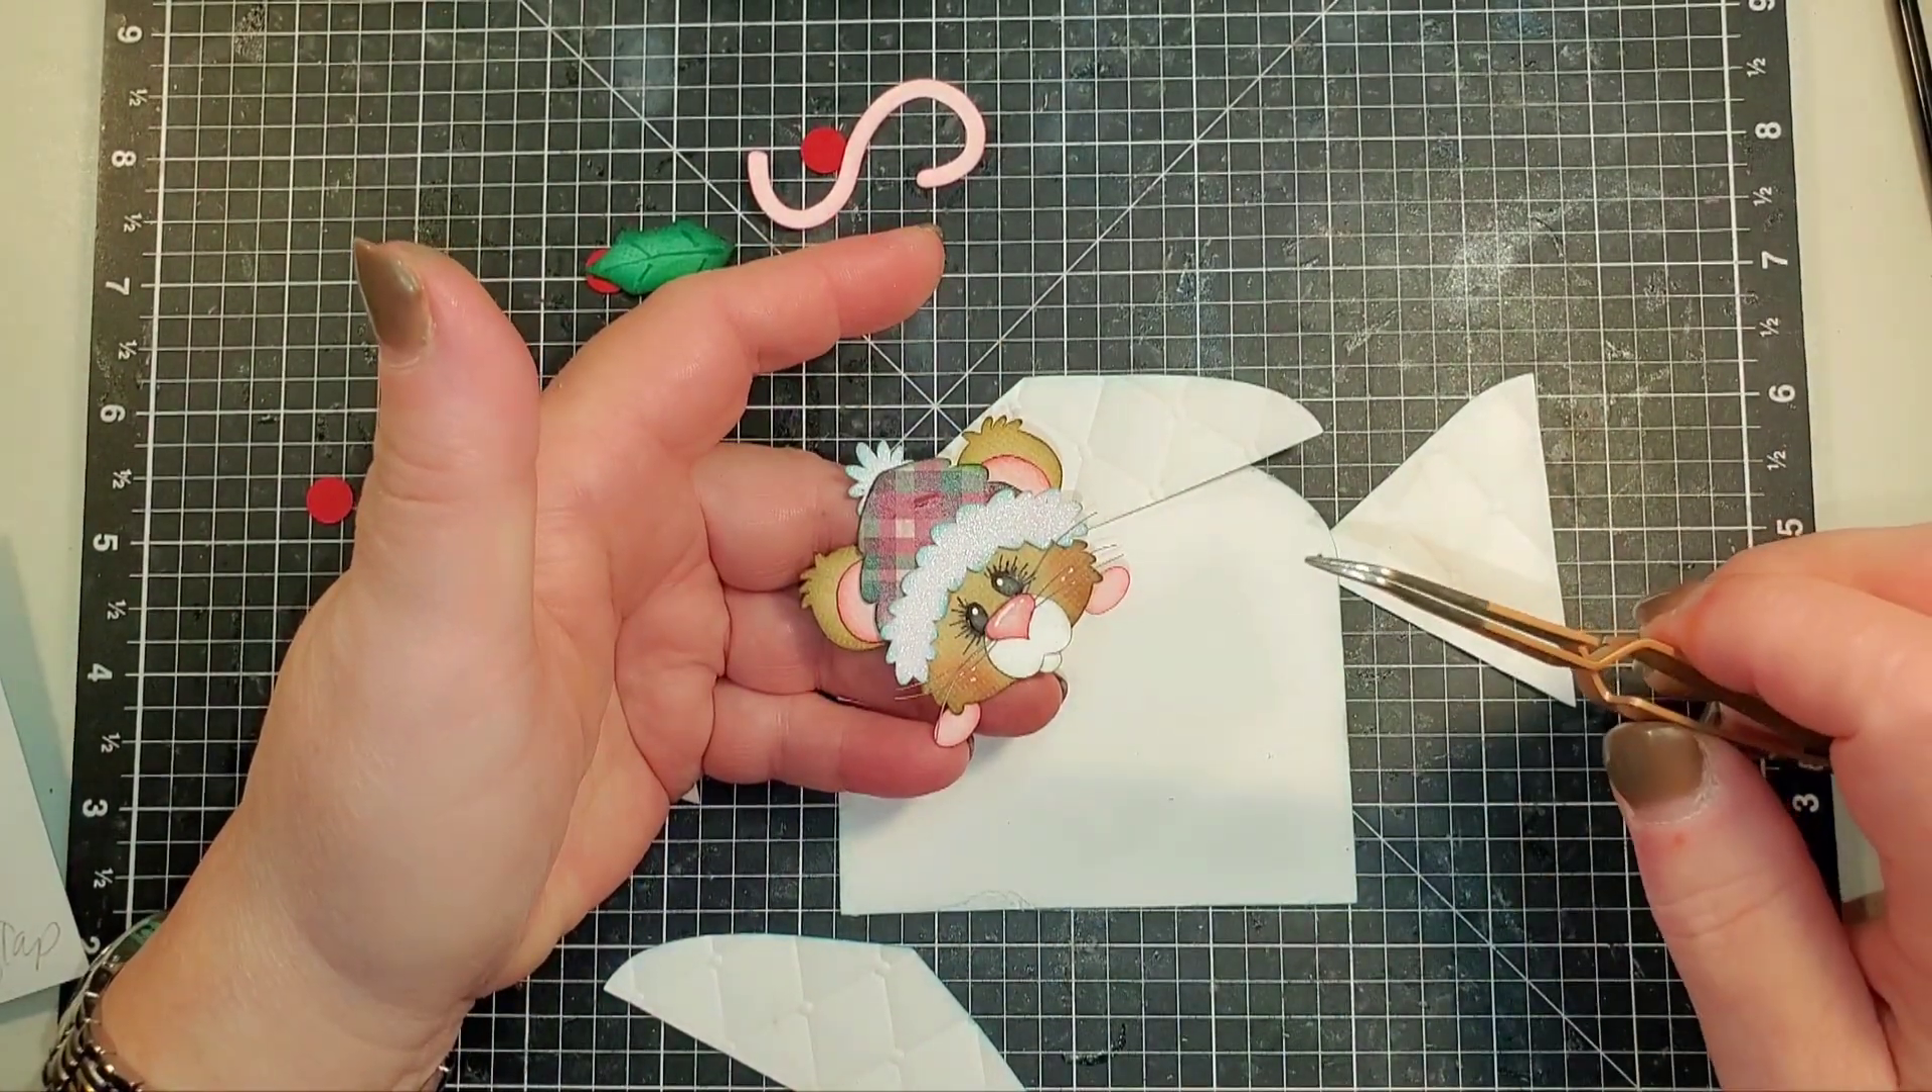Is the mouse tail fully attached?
No.